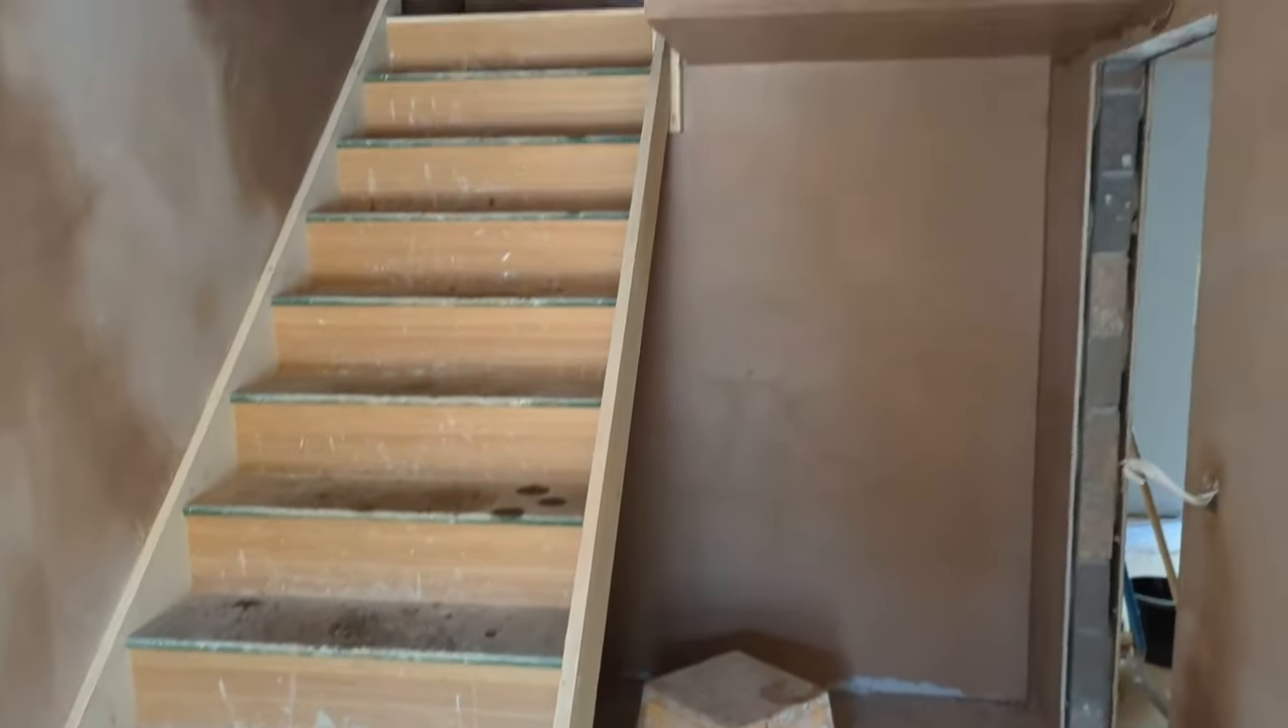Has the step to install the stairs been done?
Yes.